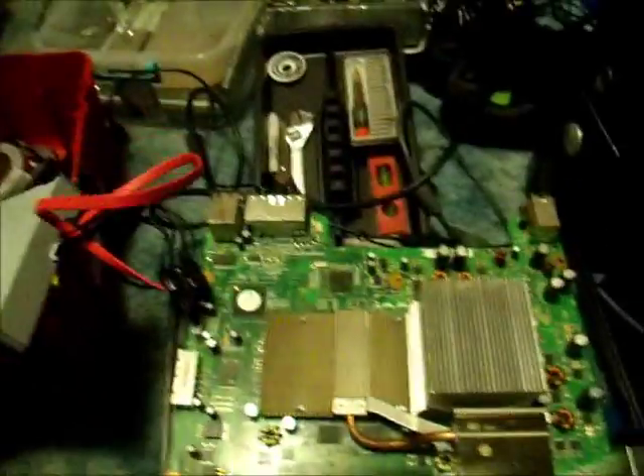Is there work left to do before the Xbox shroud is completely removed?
No.